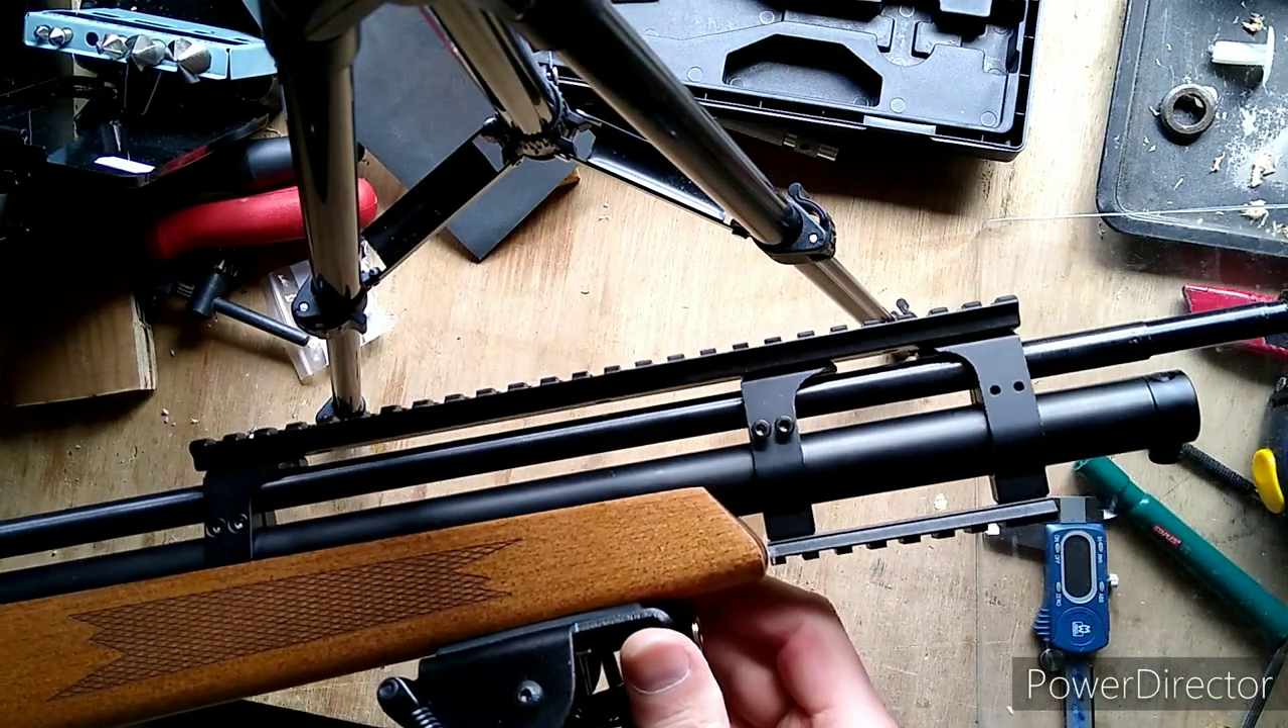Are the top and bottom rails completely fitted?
Yes.